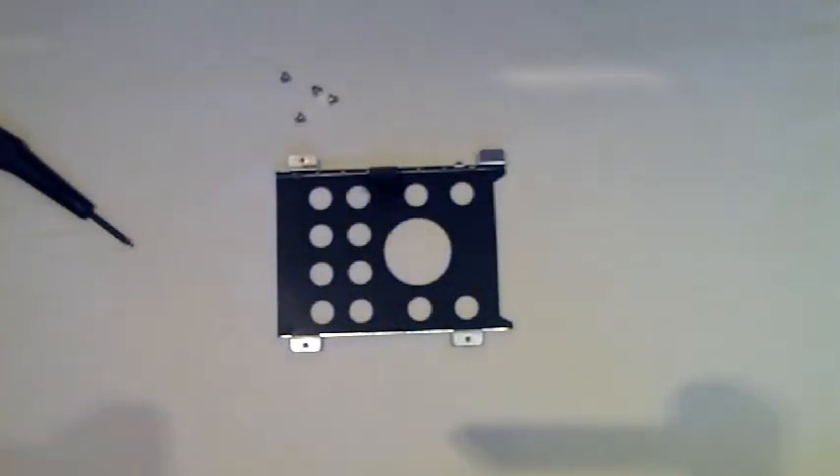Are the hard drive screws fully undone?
Yes.